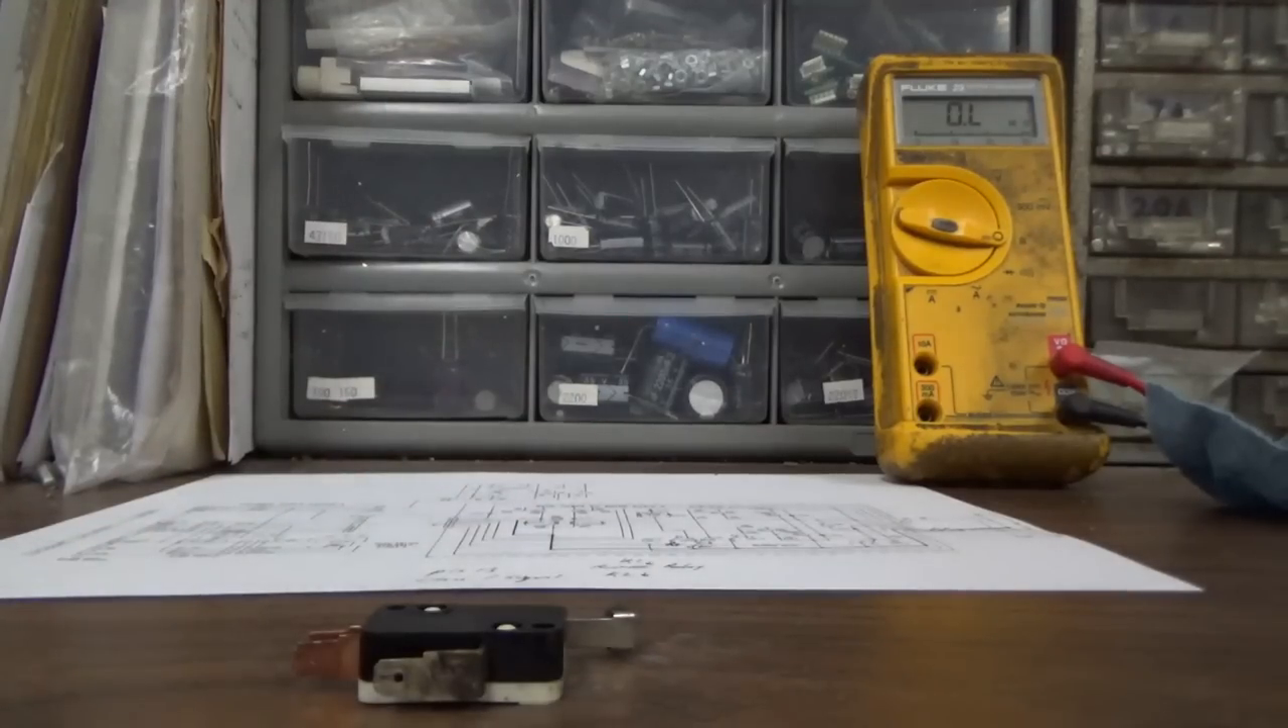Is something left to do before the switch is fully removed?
No.